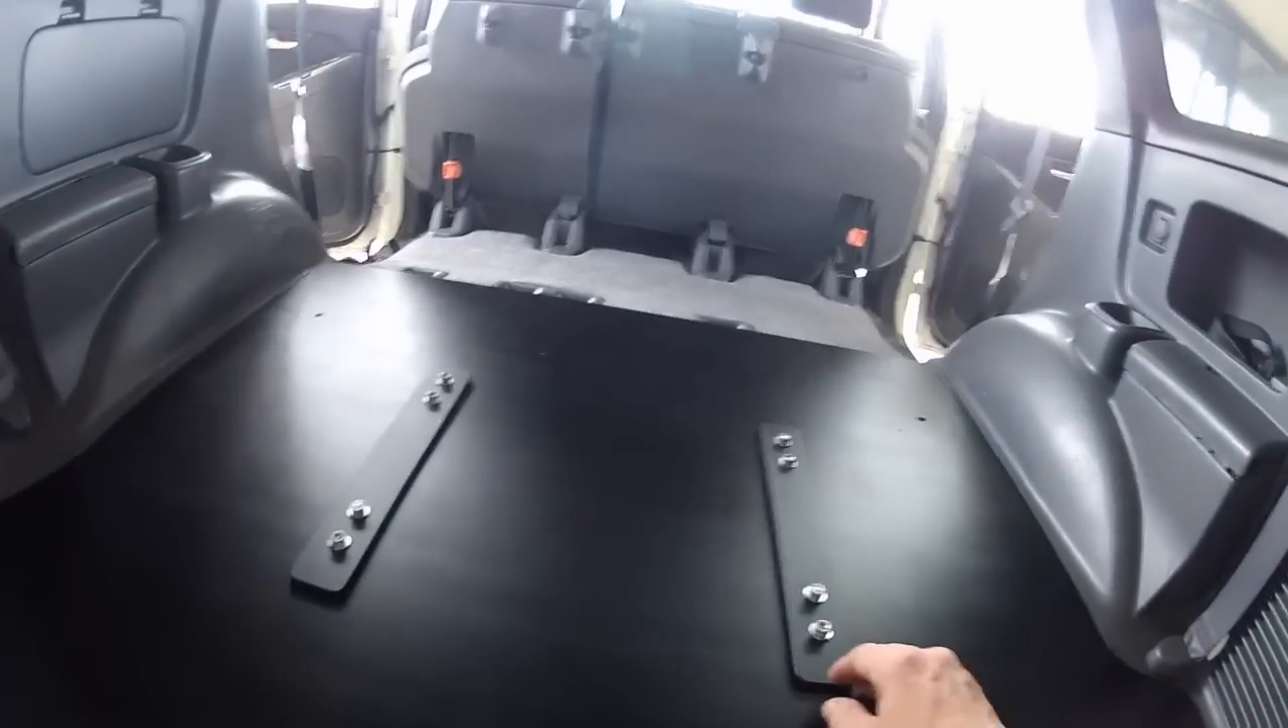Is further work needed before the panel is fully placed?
No.